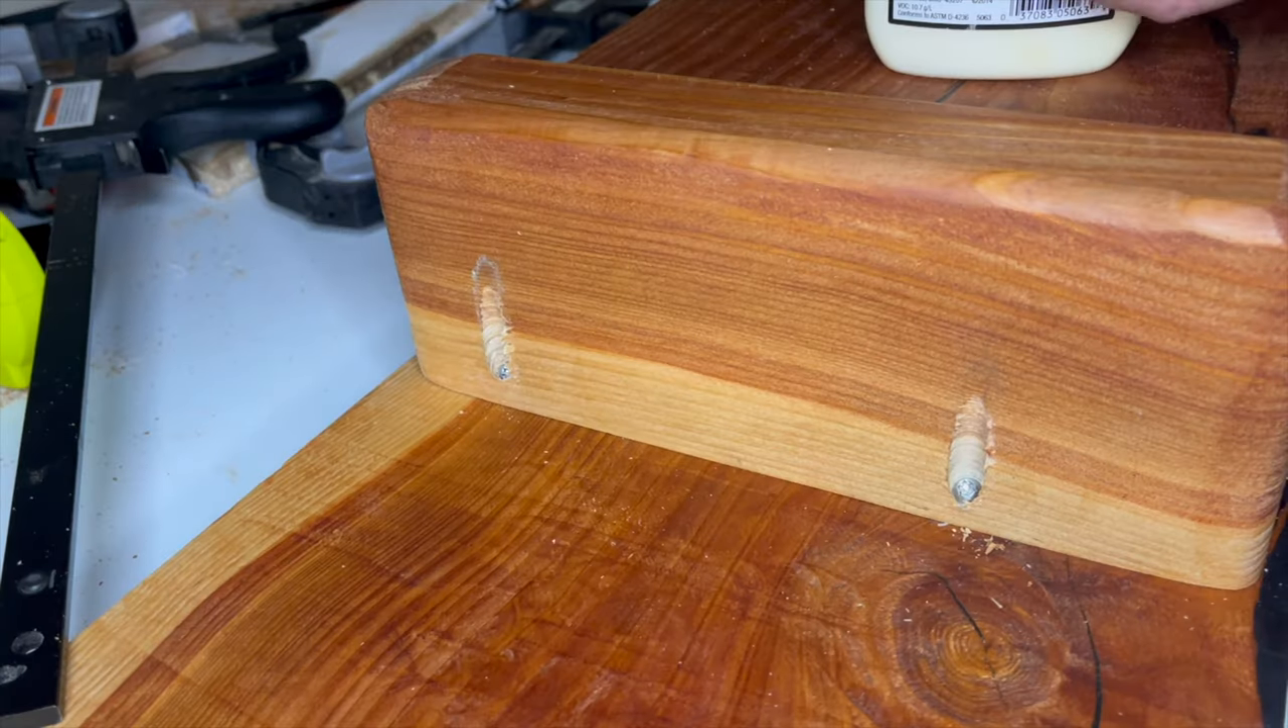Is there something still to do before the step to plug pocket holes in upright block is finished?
Yes.